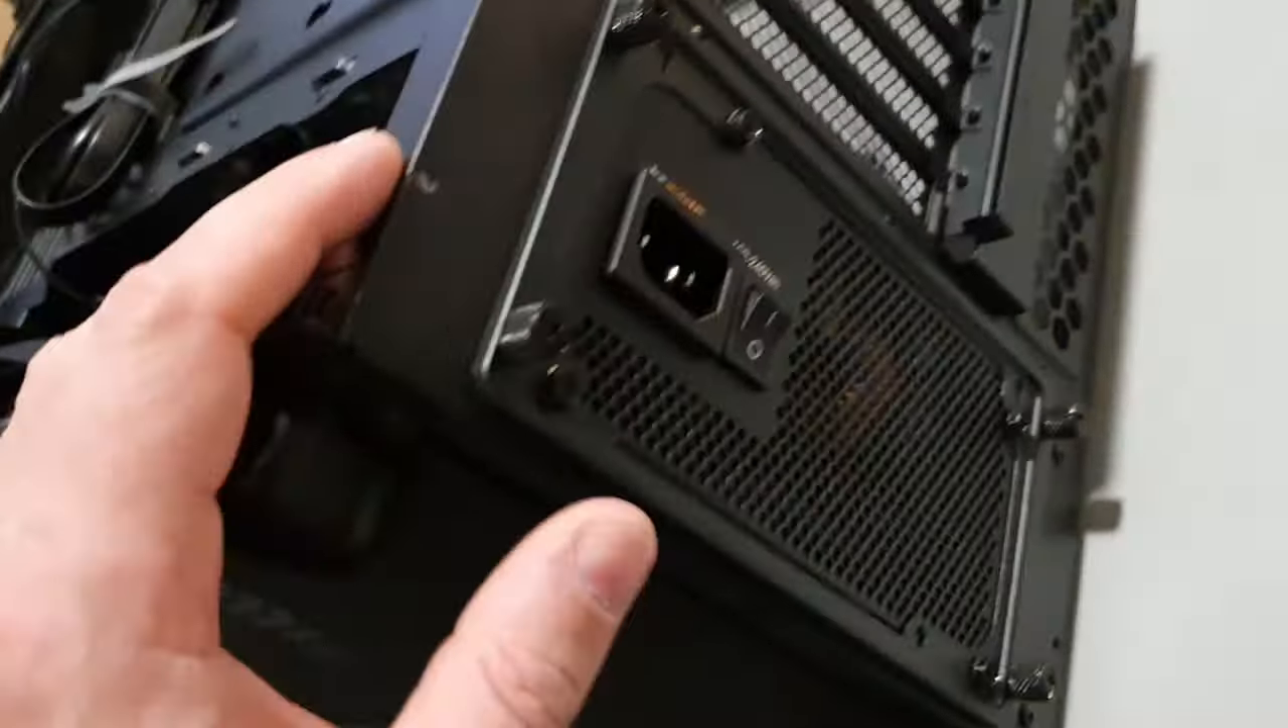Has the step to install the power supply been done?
Yes.